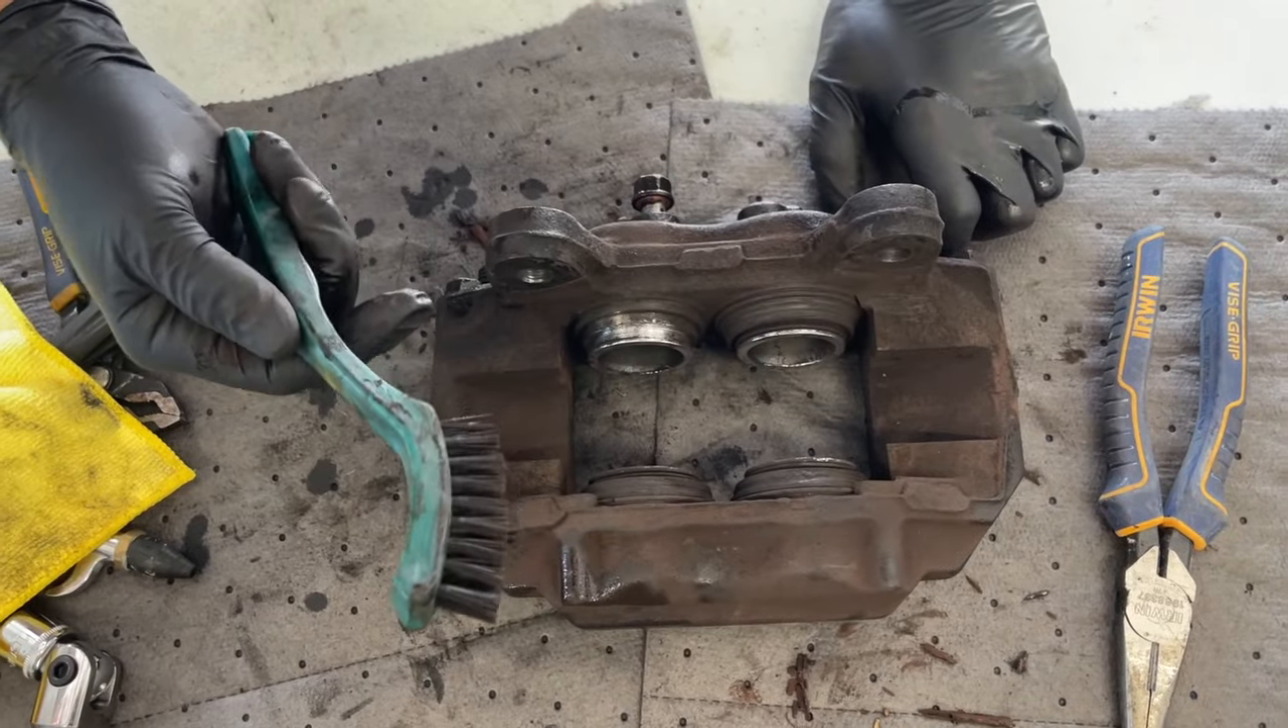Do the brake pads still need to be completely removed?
No.